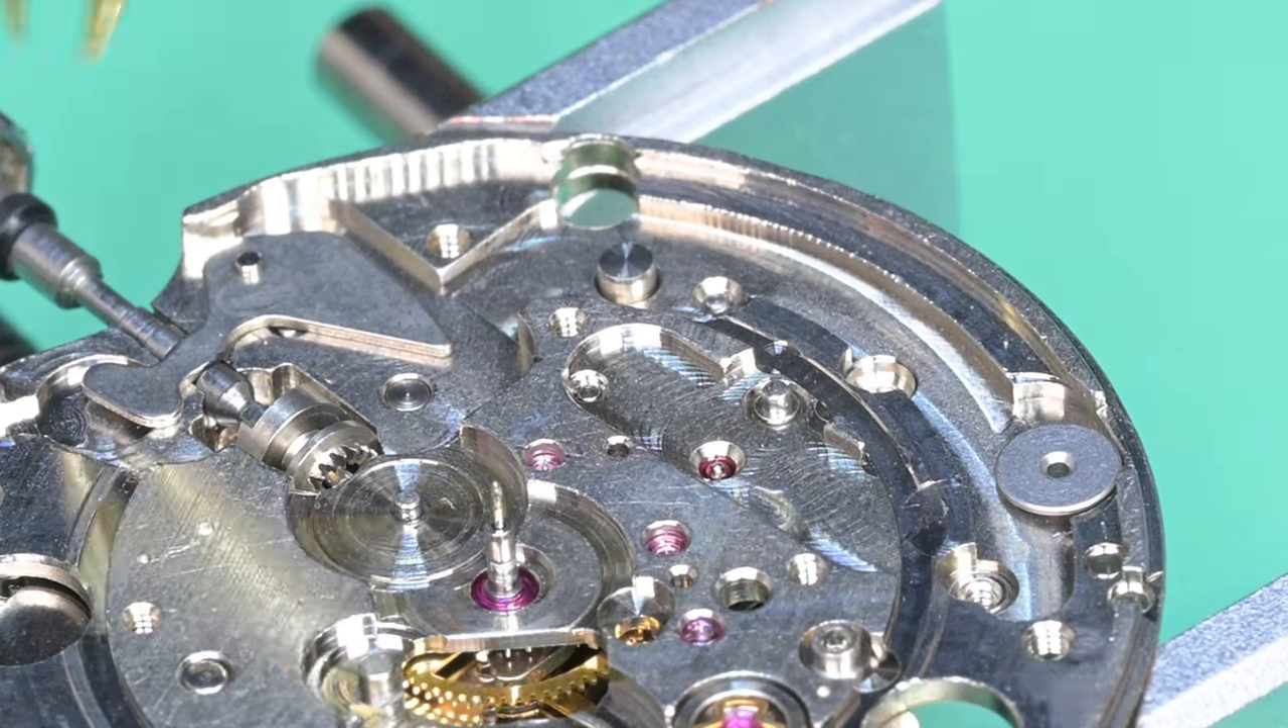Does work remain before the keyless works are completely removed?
Yes.